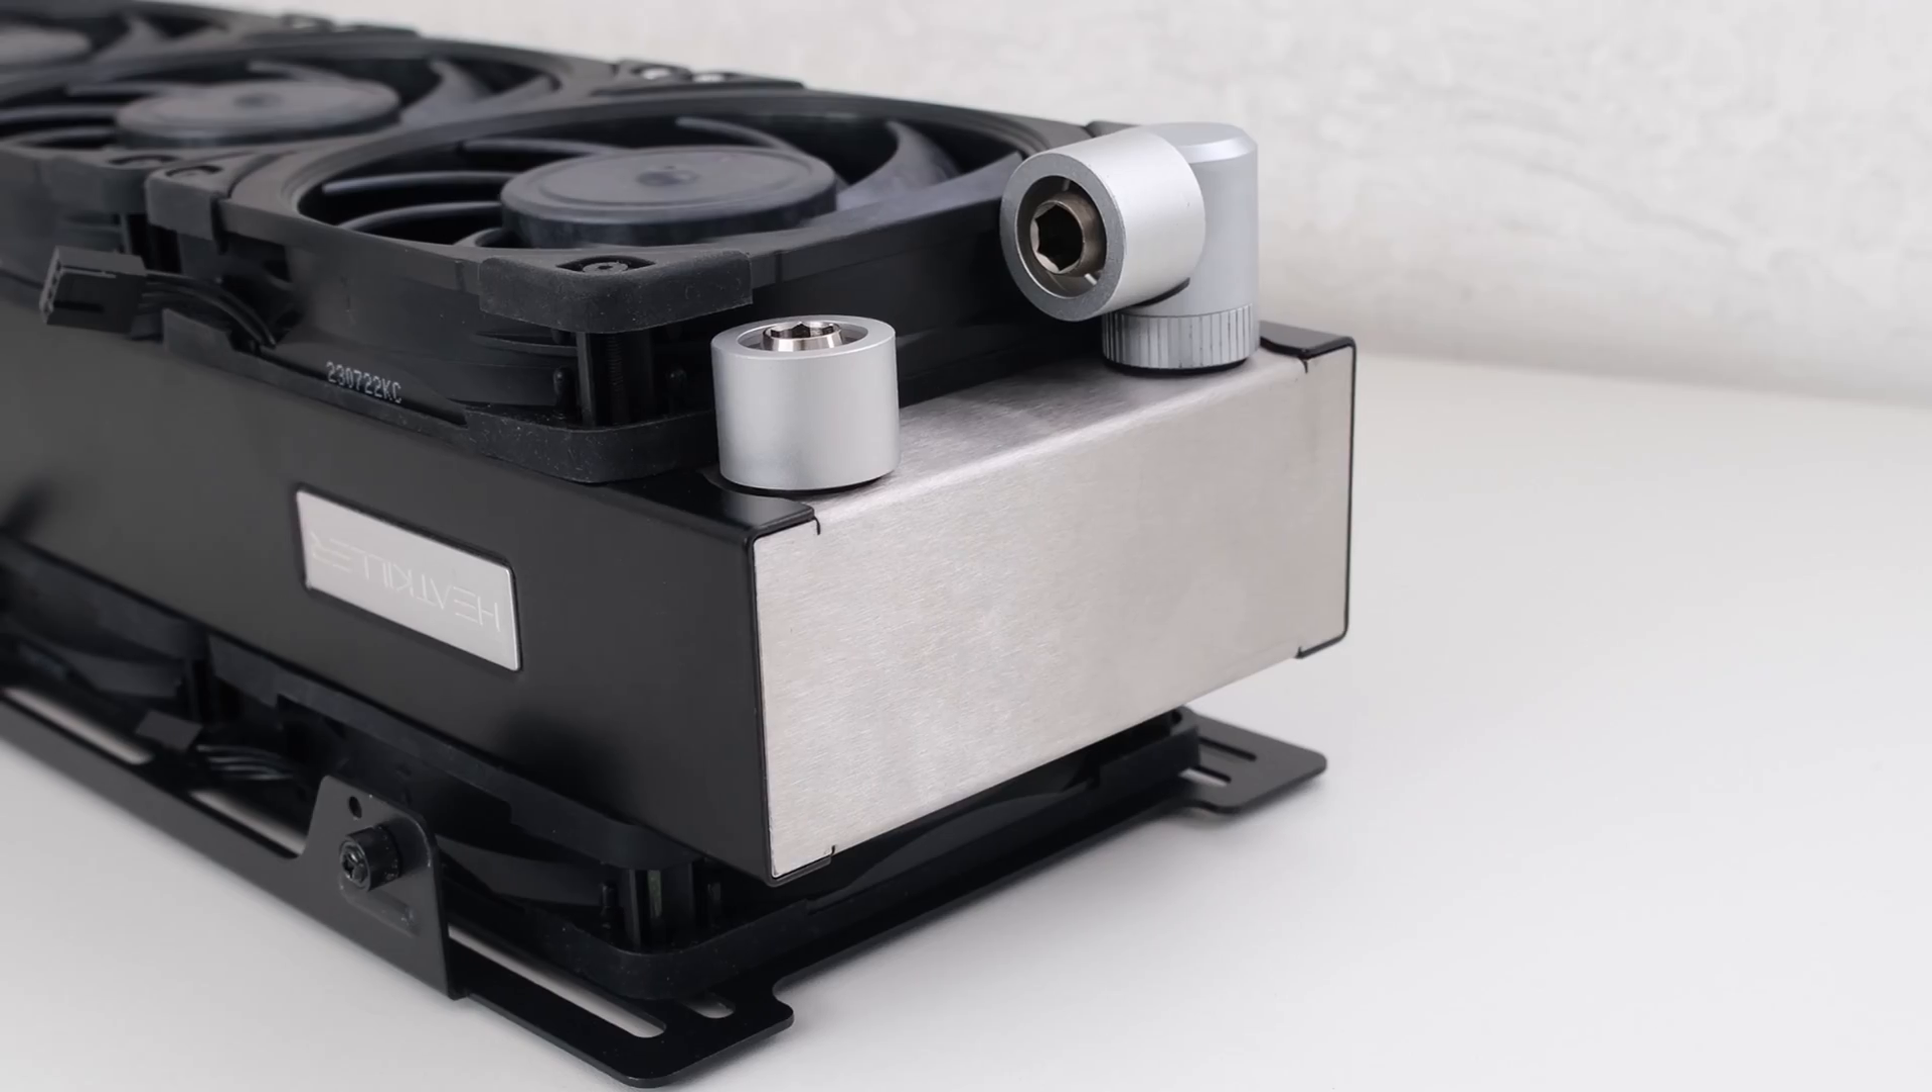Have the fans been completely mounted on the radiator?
Yes.